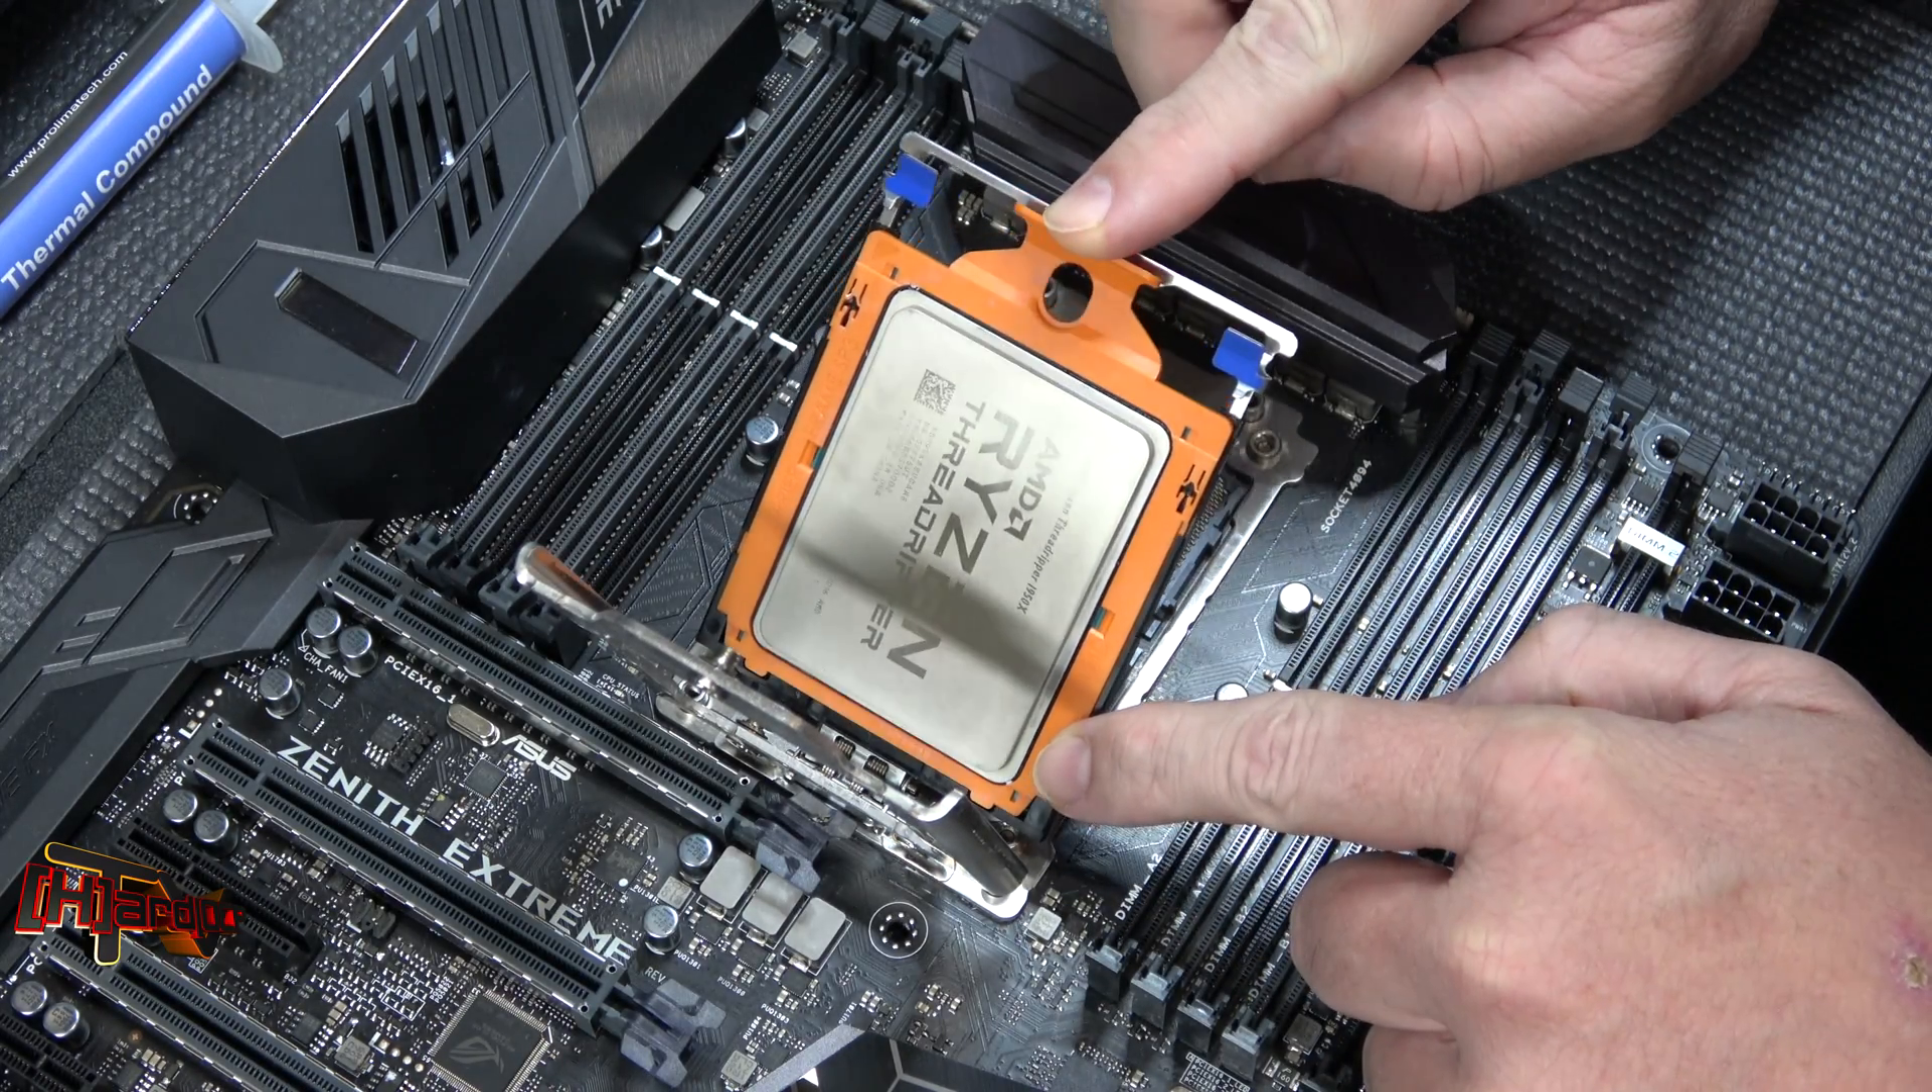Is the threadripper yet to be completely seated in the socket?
Yes.